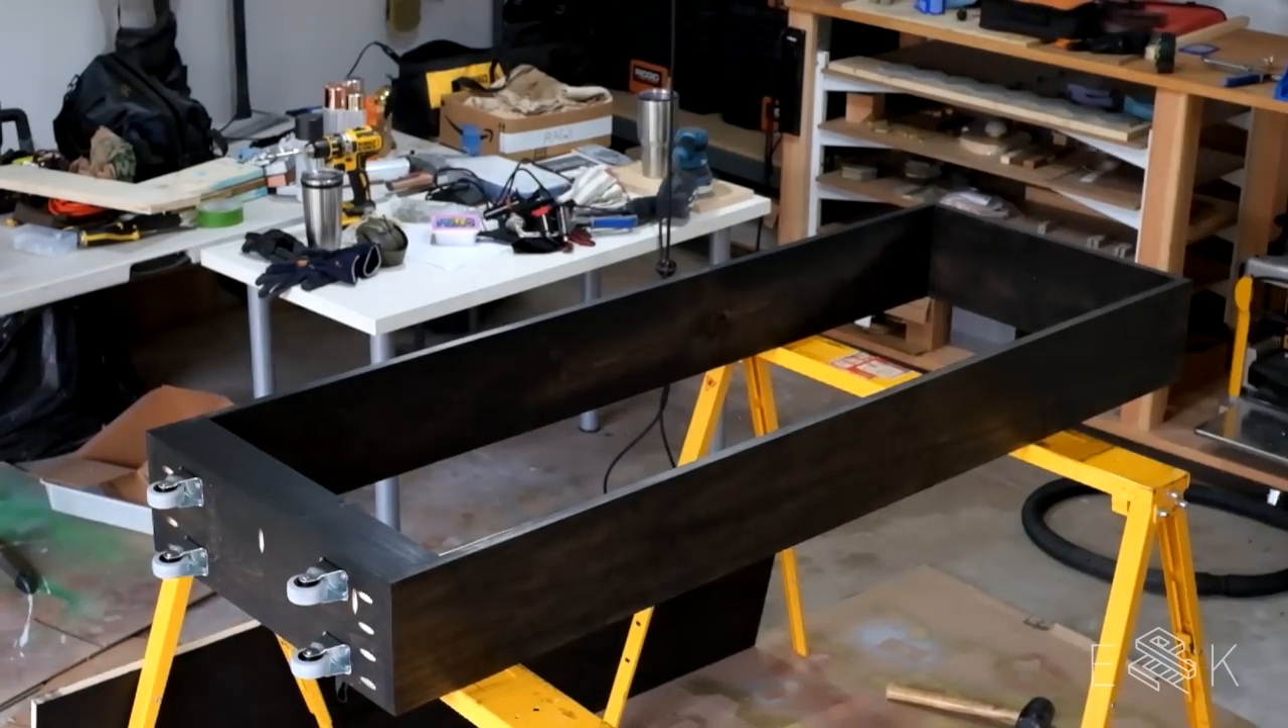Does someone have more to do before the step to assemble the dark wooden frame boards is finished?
No.